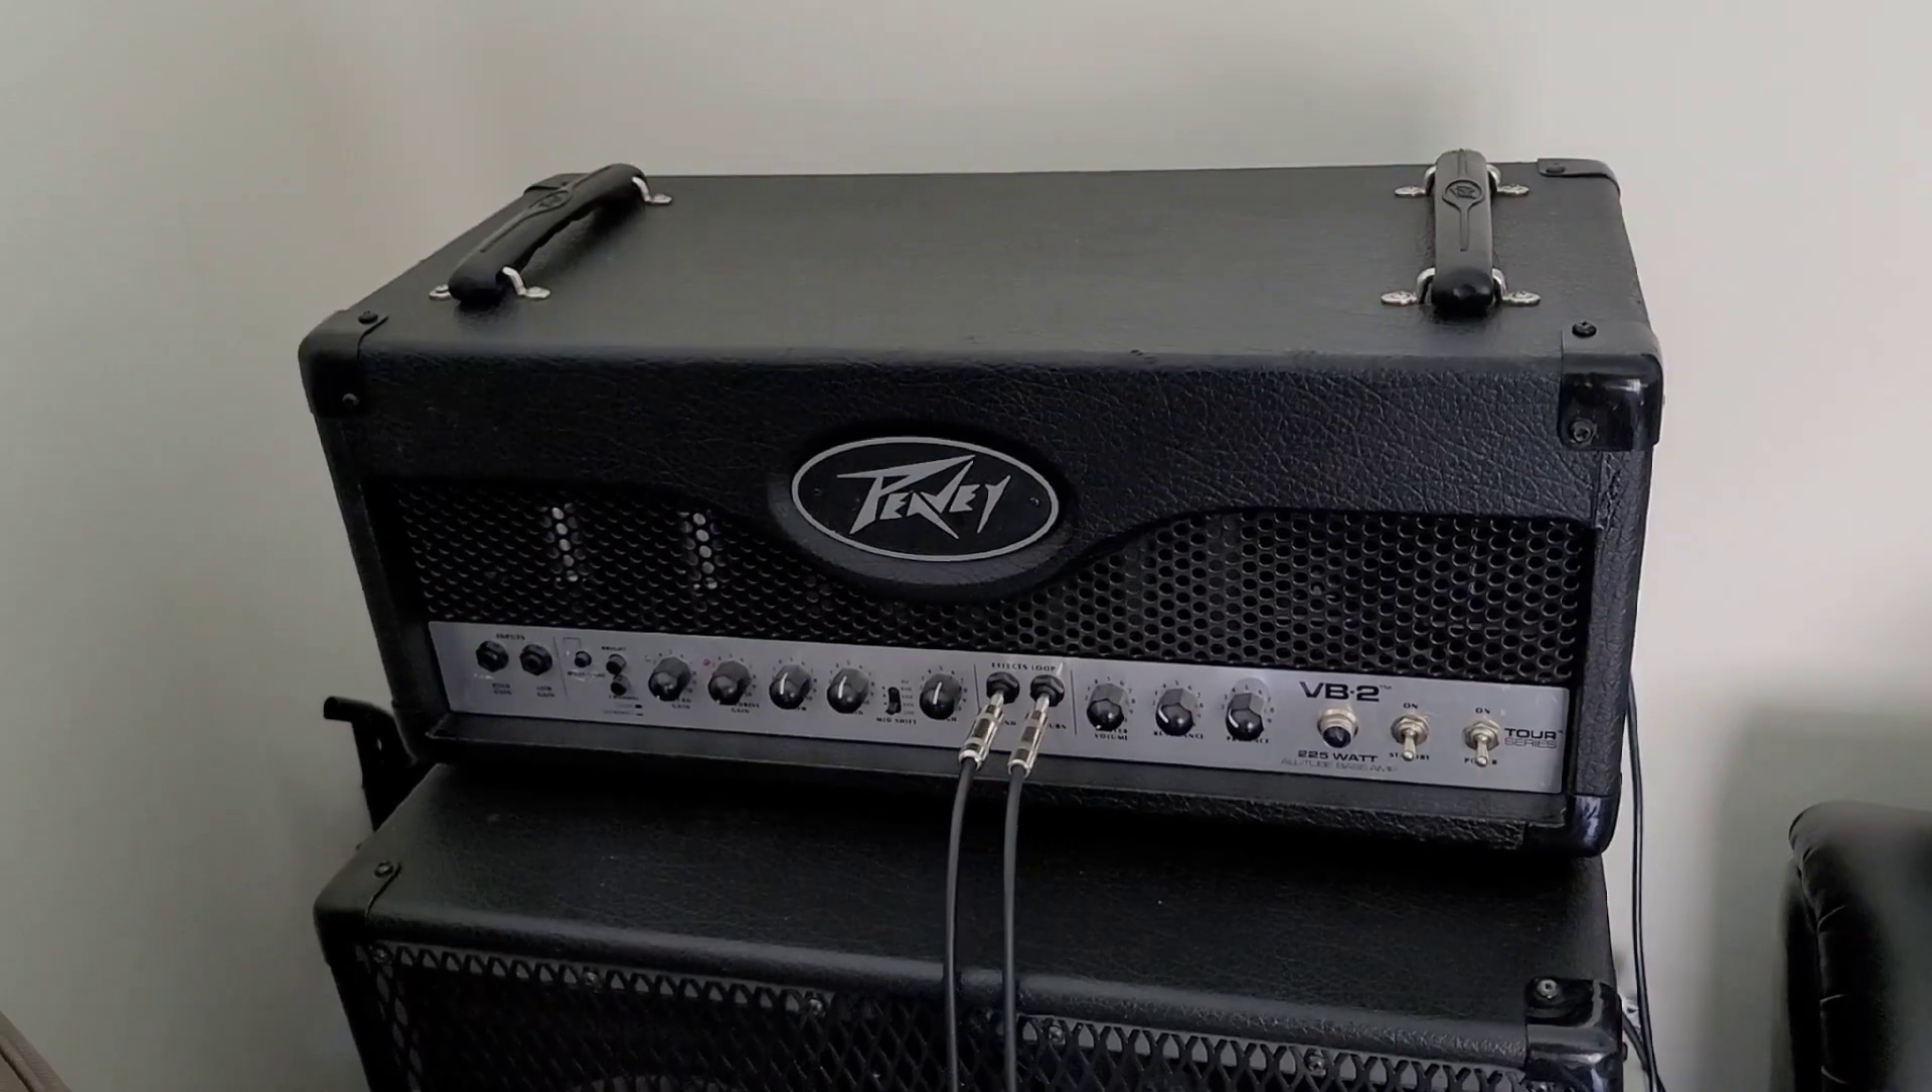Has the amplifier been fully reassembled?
Yes.